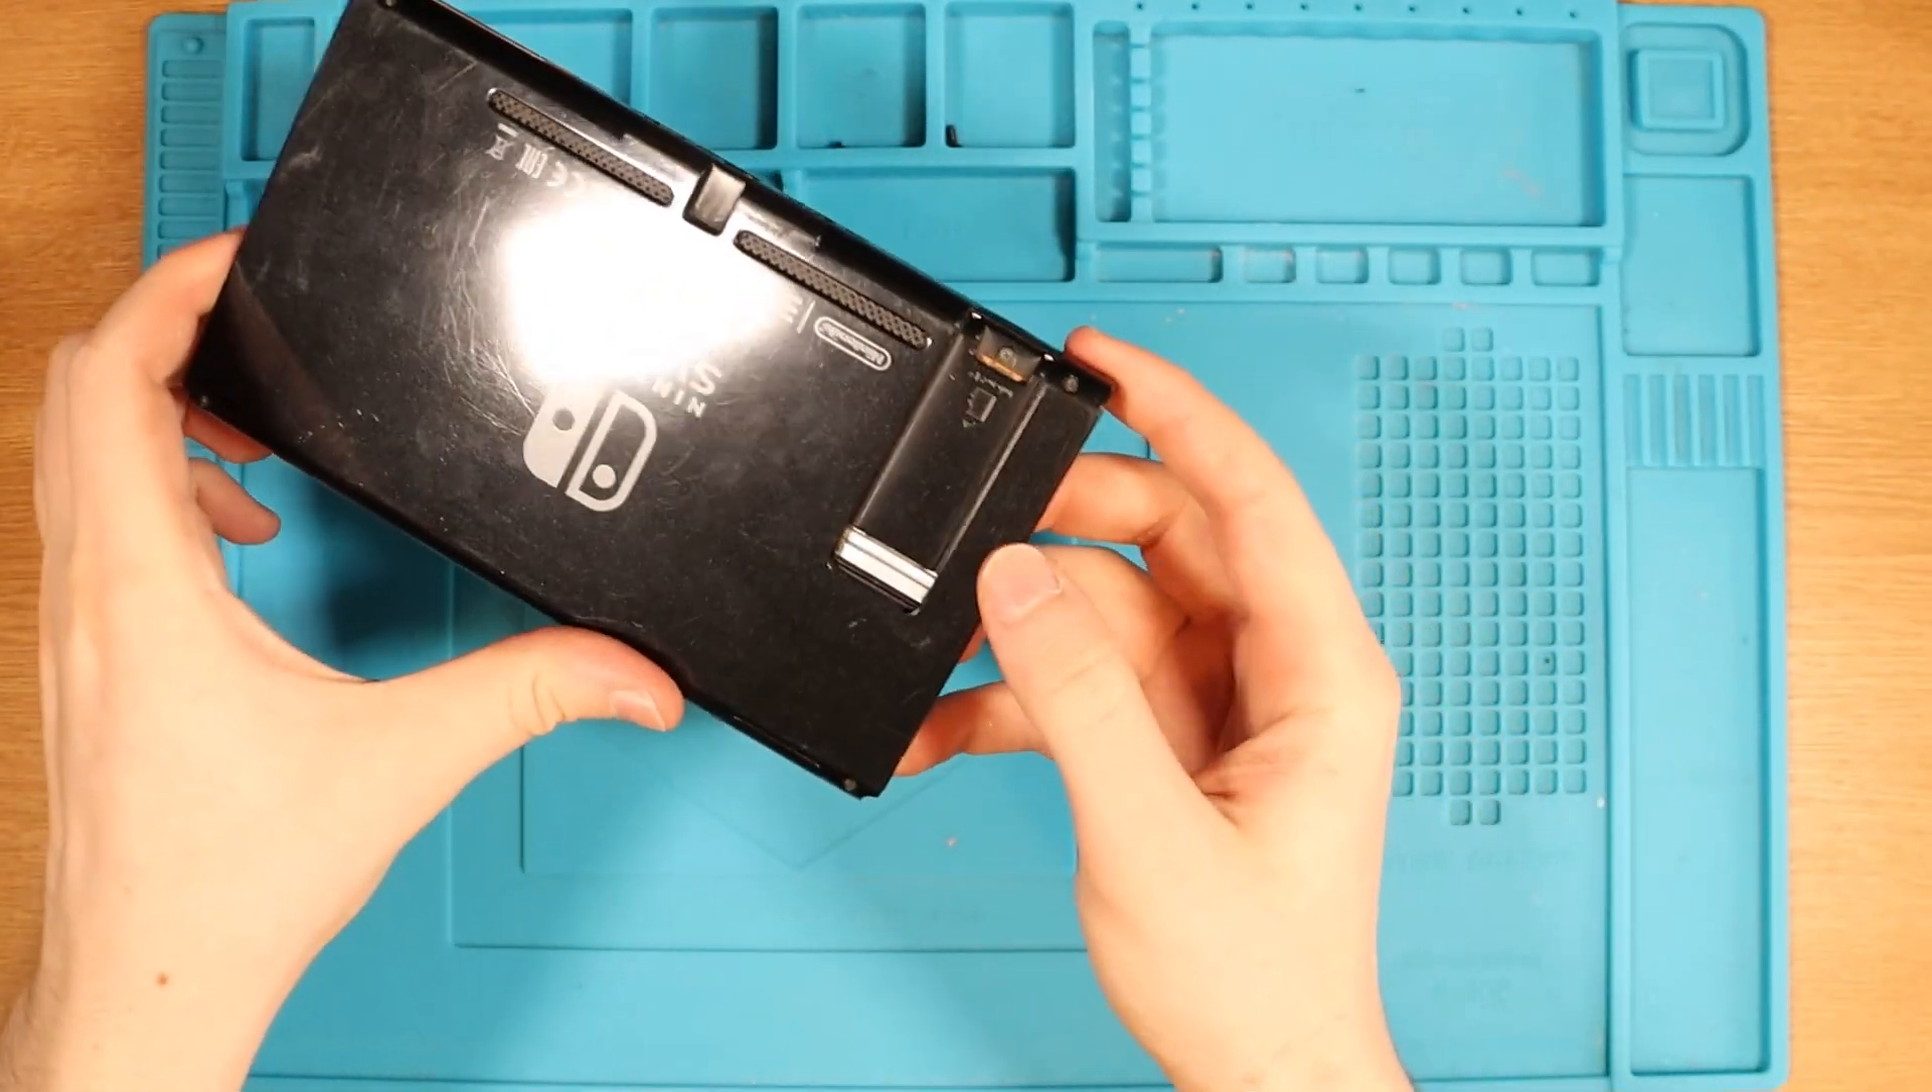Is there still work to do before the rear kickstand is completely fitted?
Yes.